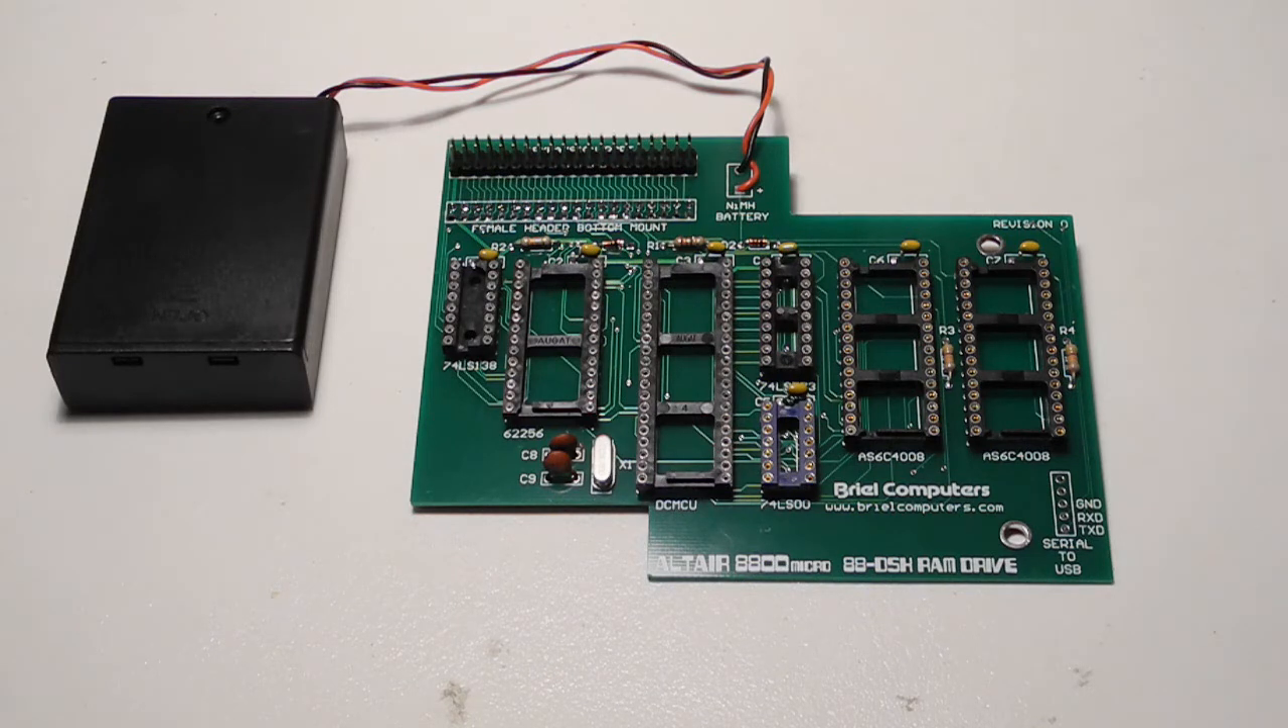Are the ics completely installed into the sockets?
No.